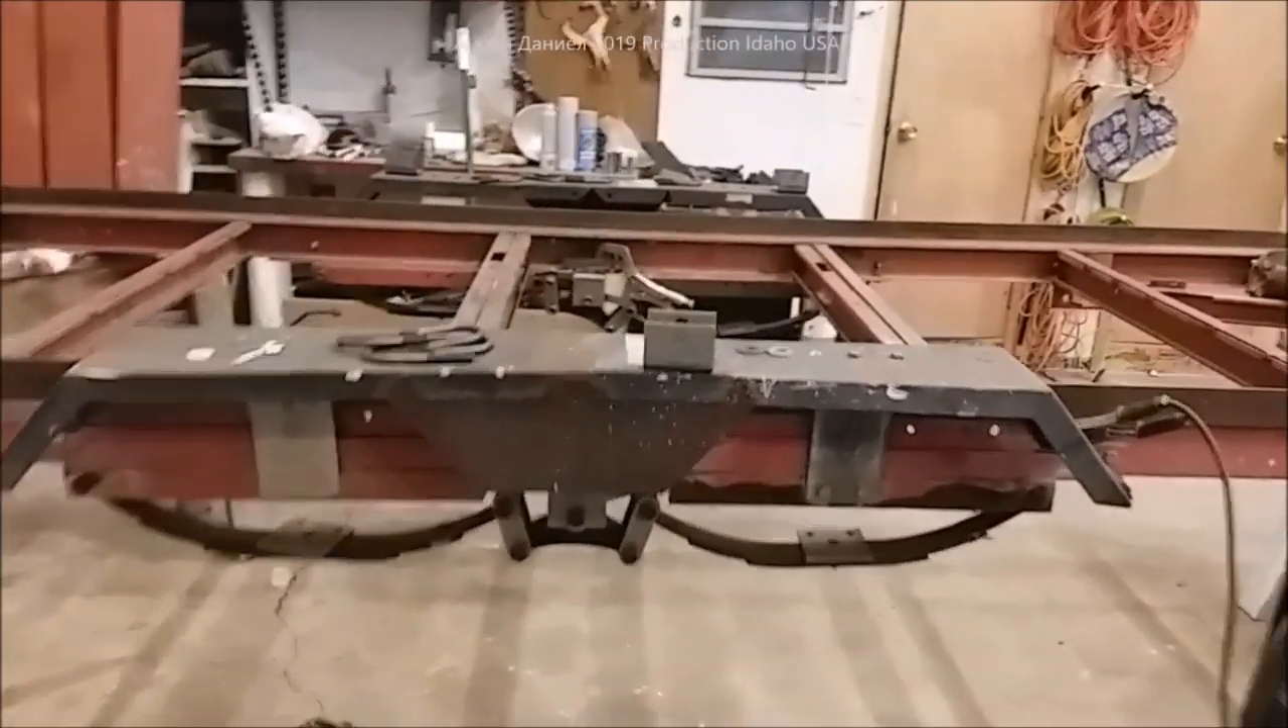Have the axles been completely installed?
No.